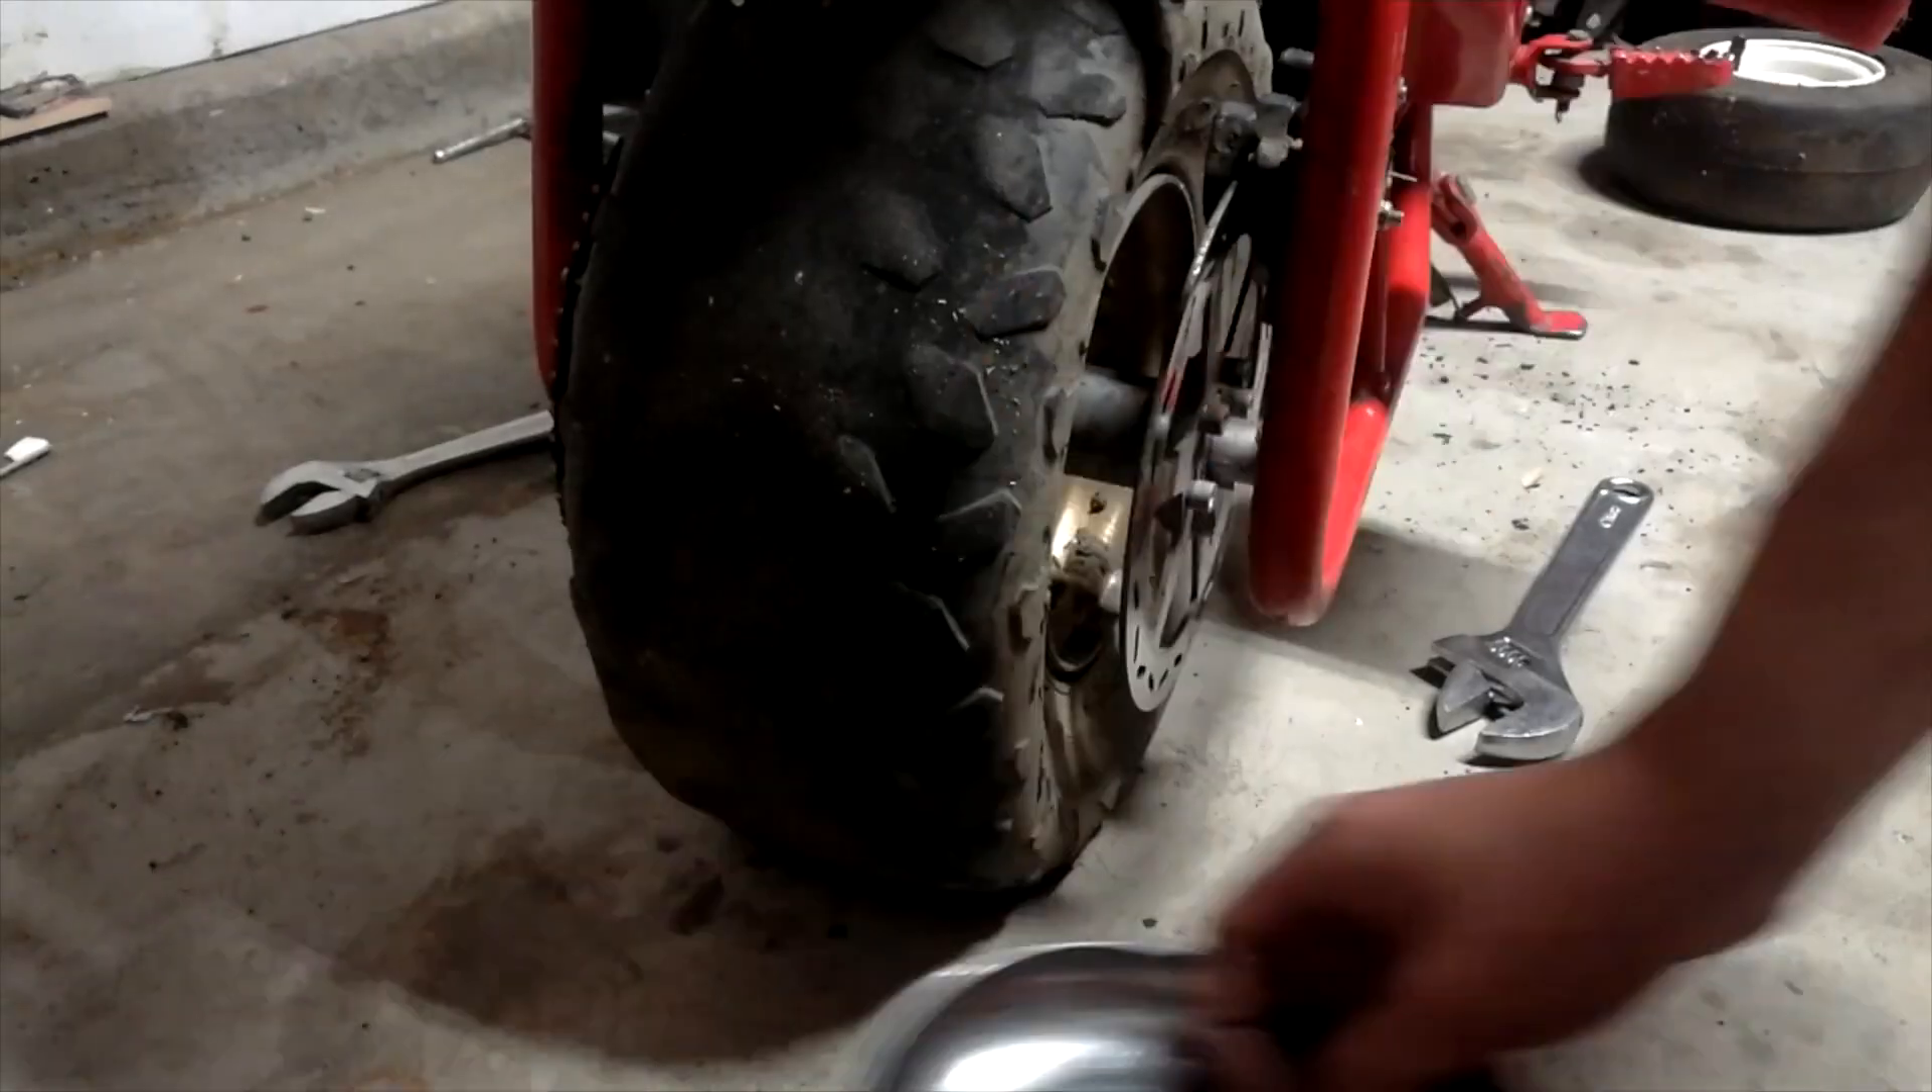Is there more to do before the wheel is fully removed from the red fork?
Yes.